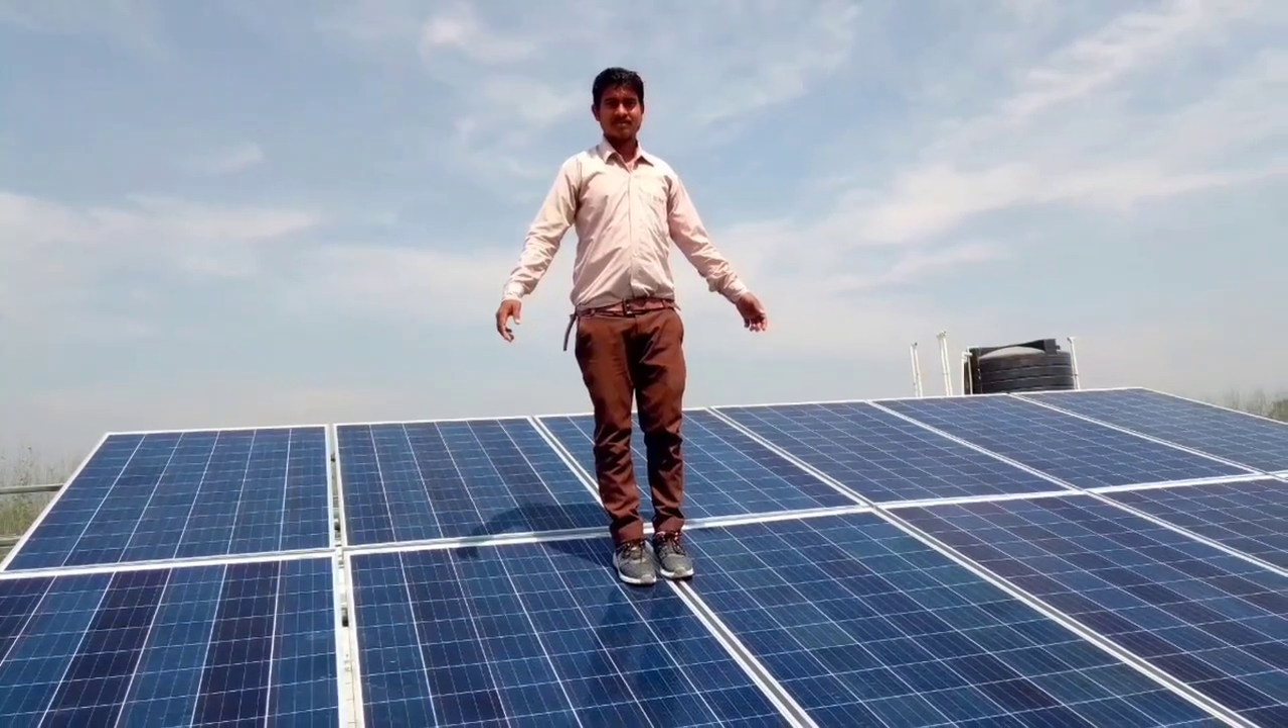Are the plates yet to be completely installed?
No.